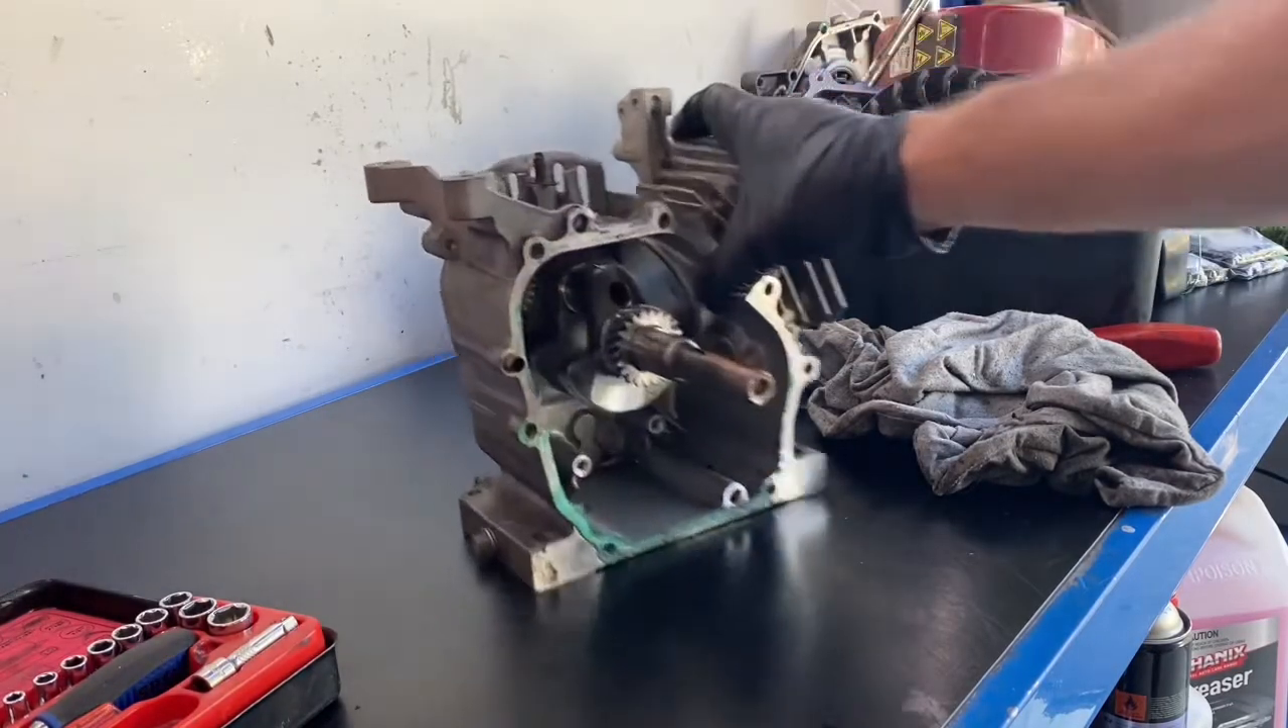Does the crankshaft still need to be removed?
Yes.